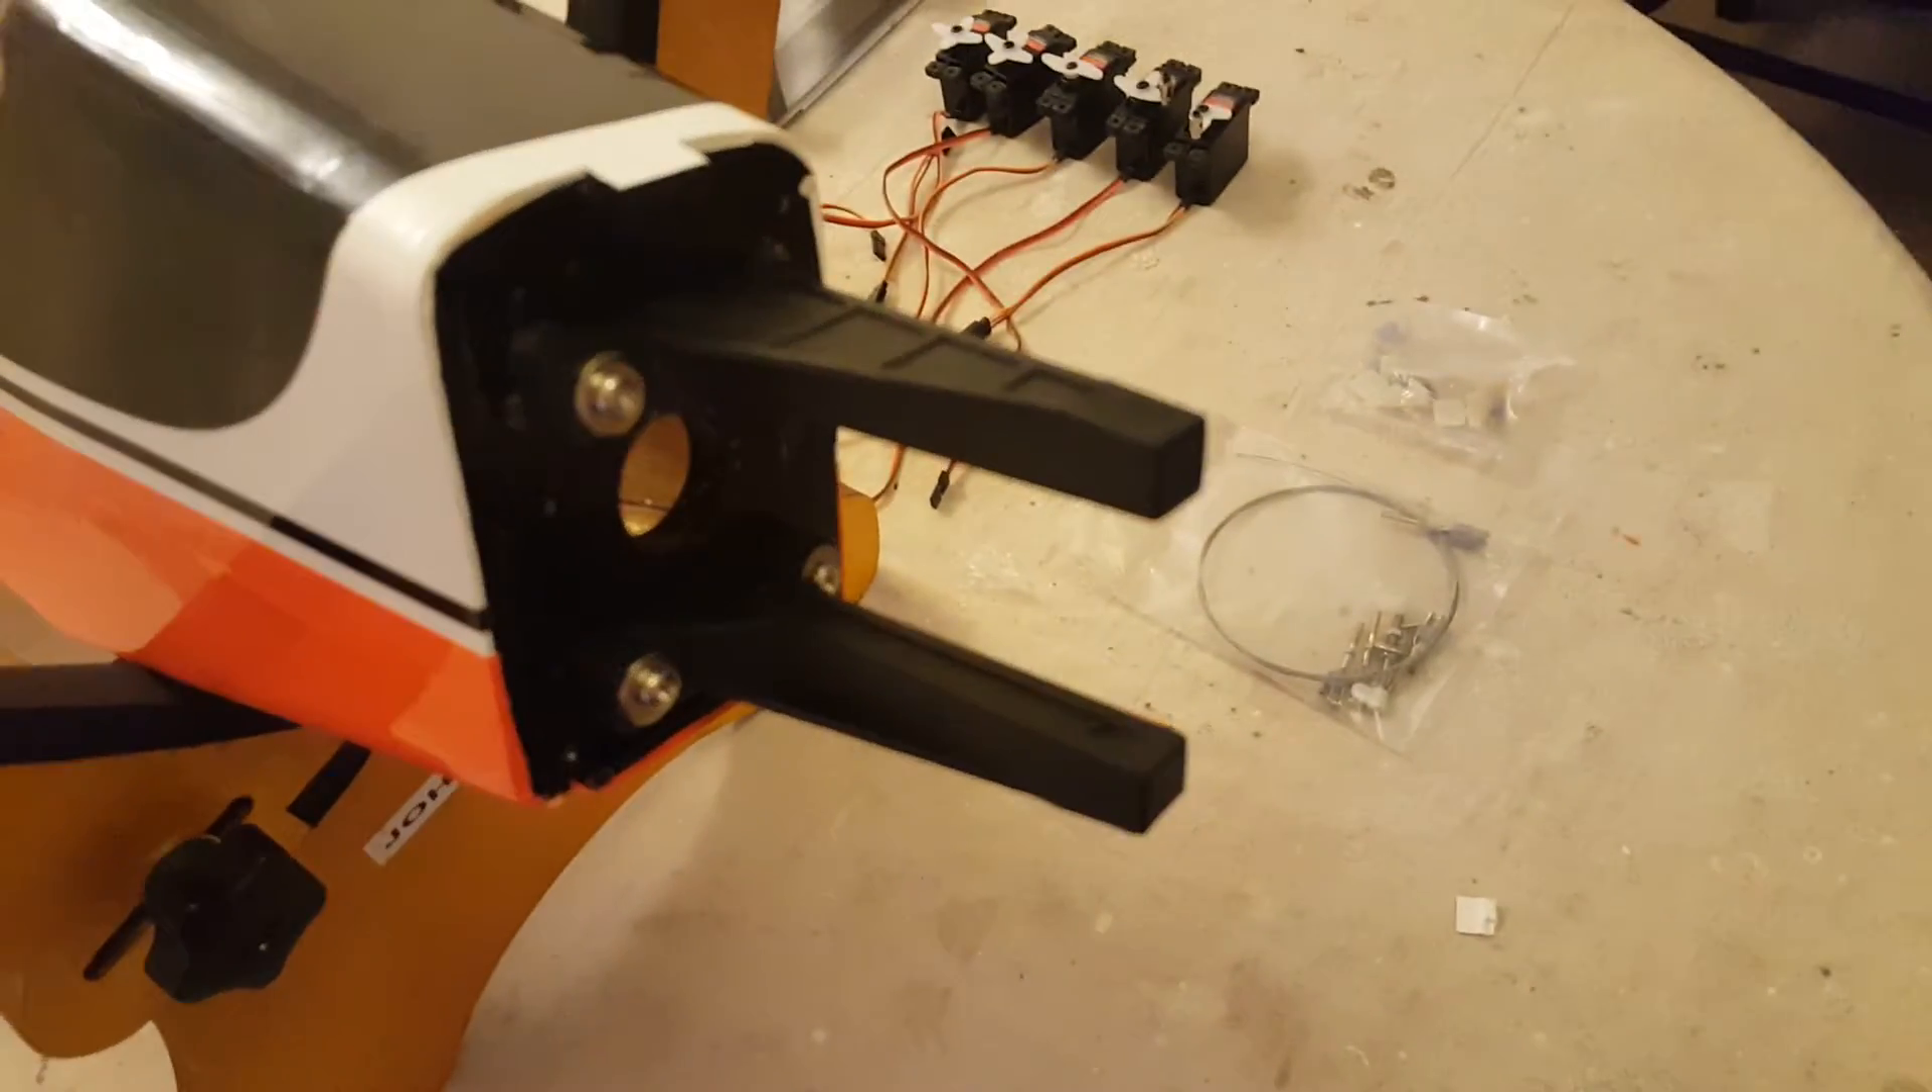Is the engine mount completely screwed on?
Yes.